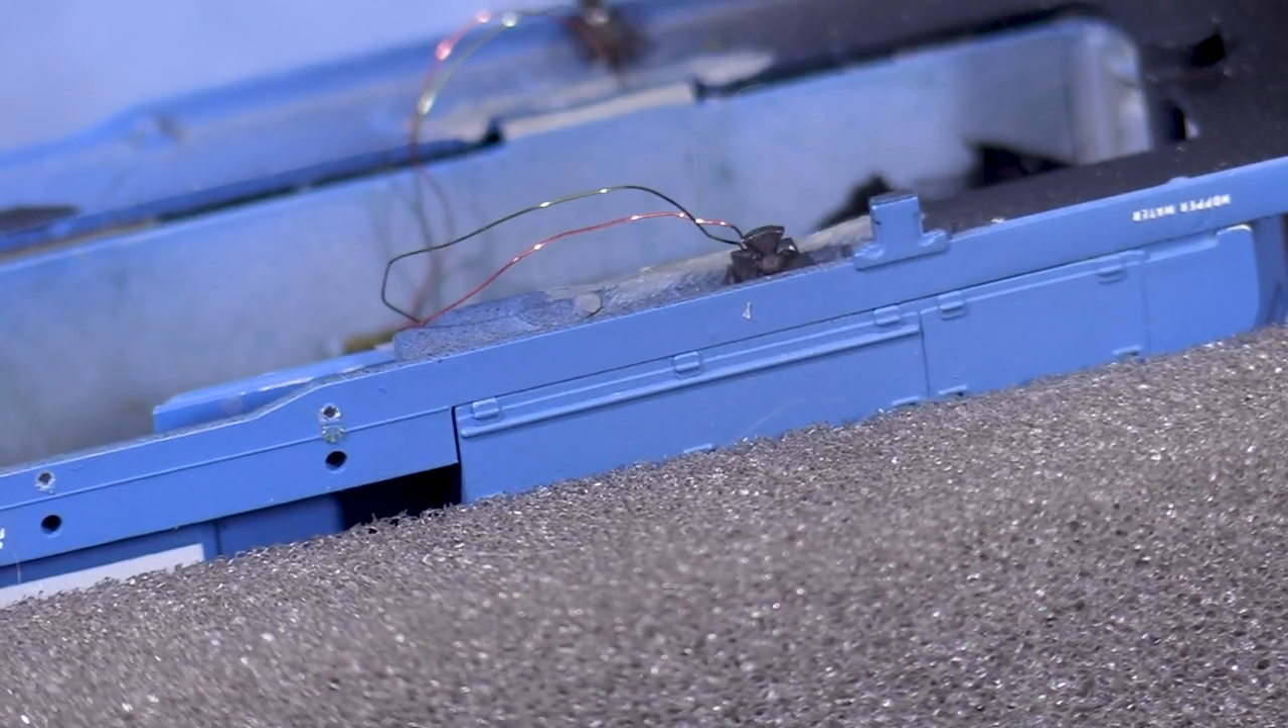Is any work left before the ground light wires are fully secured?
Yes.